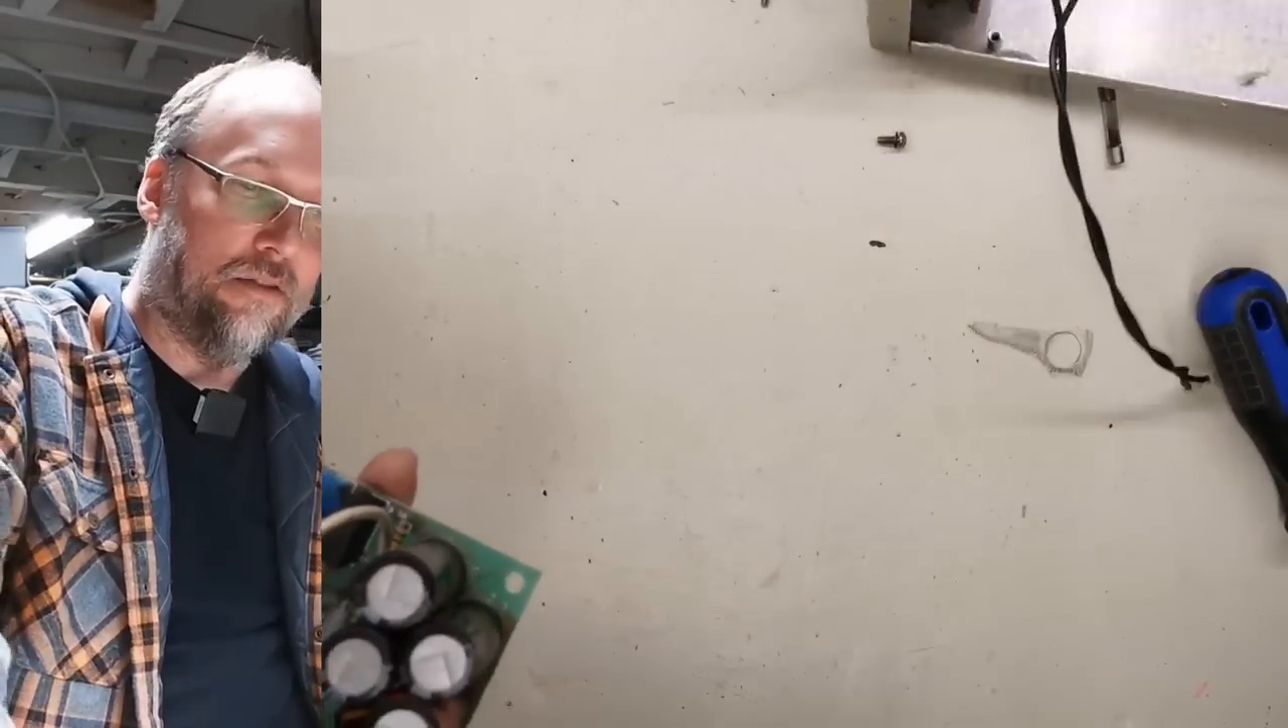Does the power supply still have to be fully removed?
No.